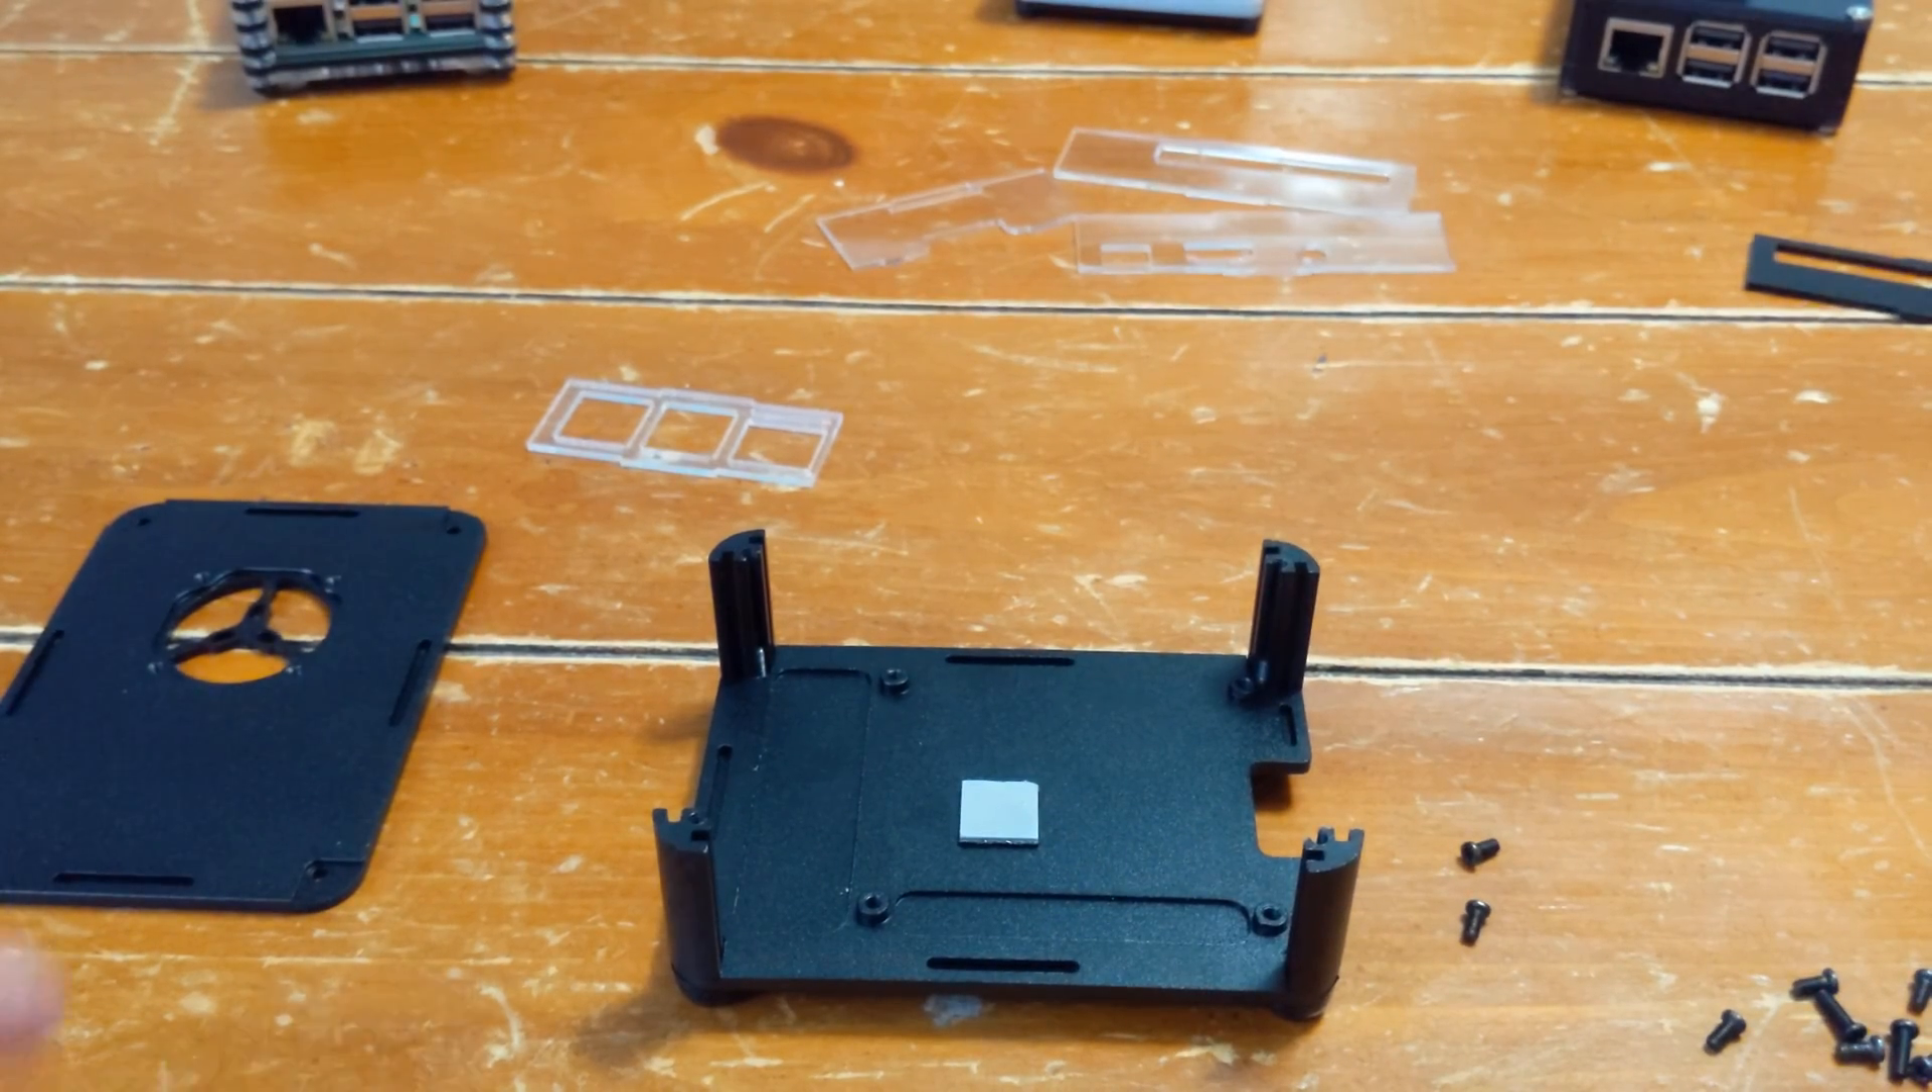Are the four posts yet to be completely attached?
No.